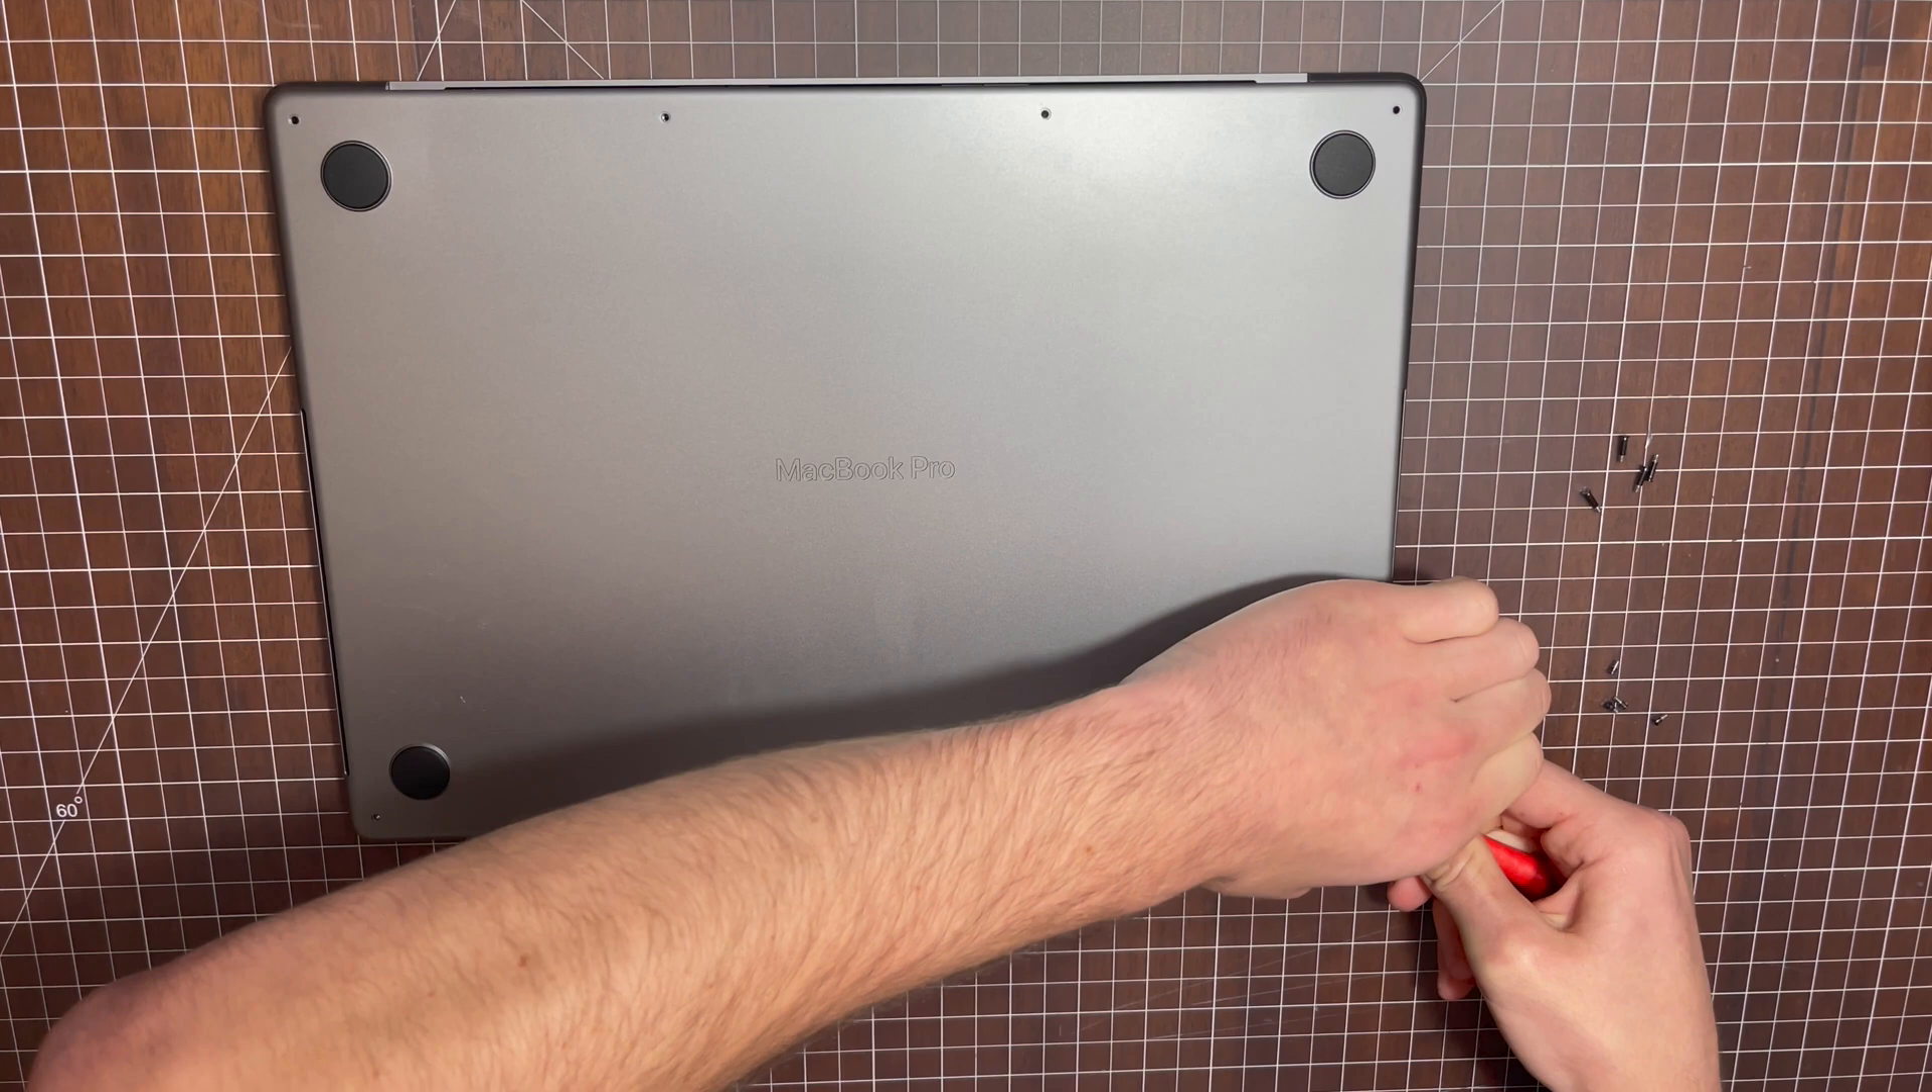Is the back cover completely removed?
No.